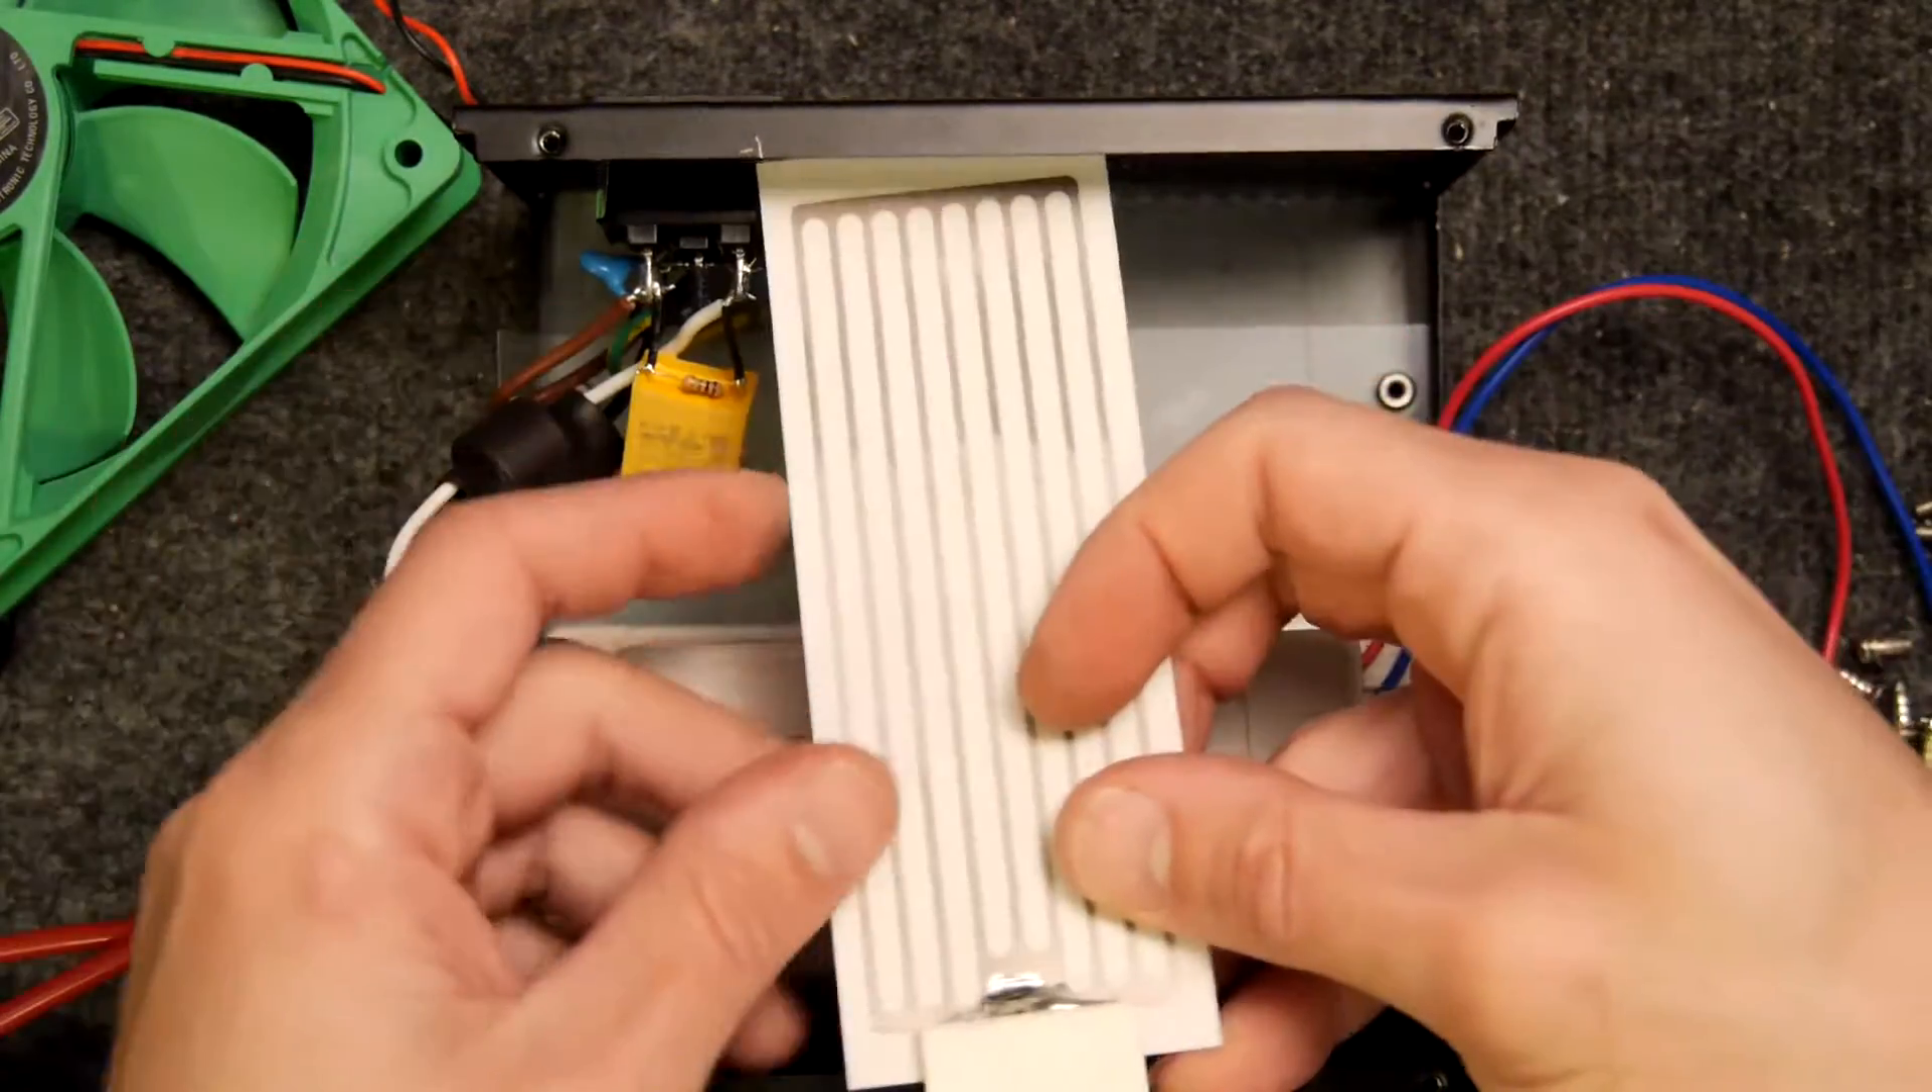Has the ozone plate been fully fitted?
No.